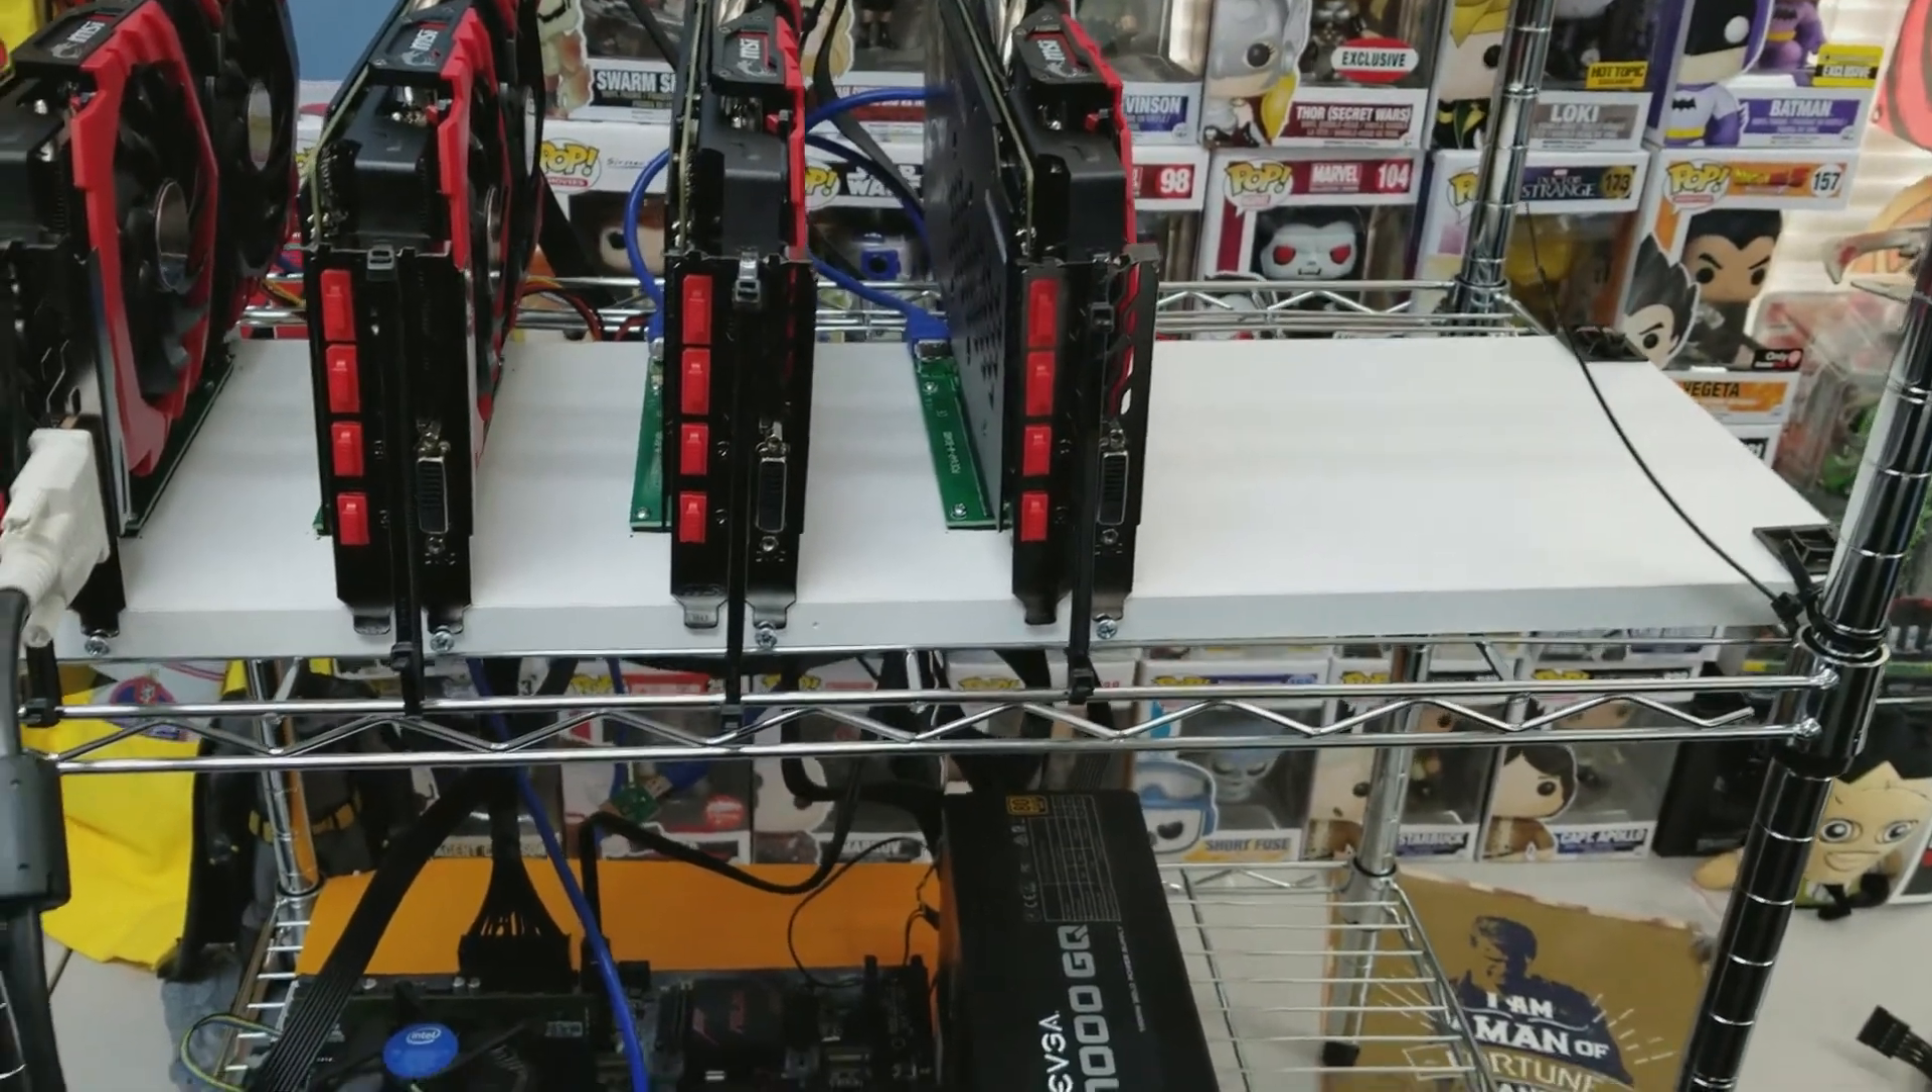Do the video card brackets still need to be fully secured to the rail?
No.